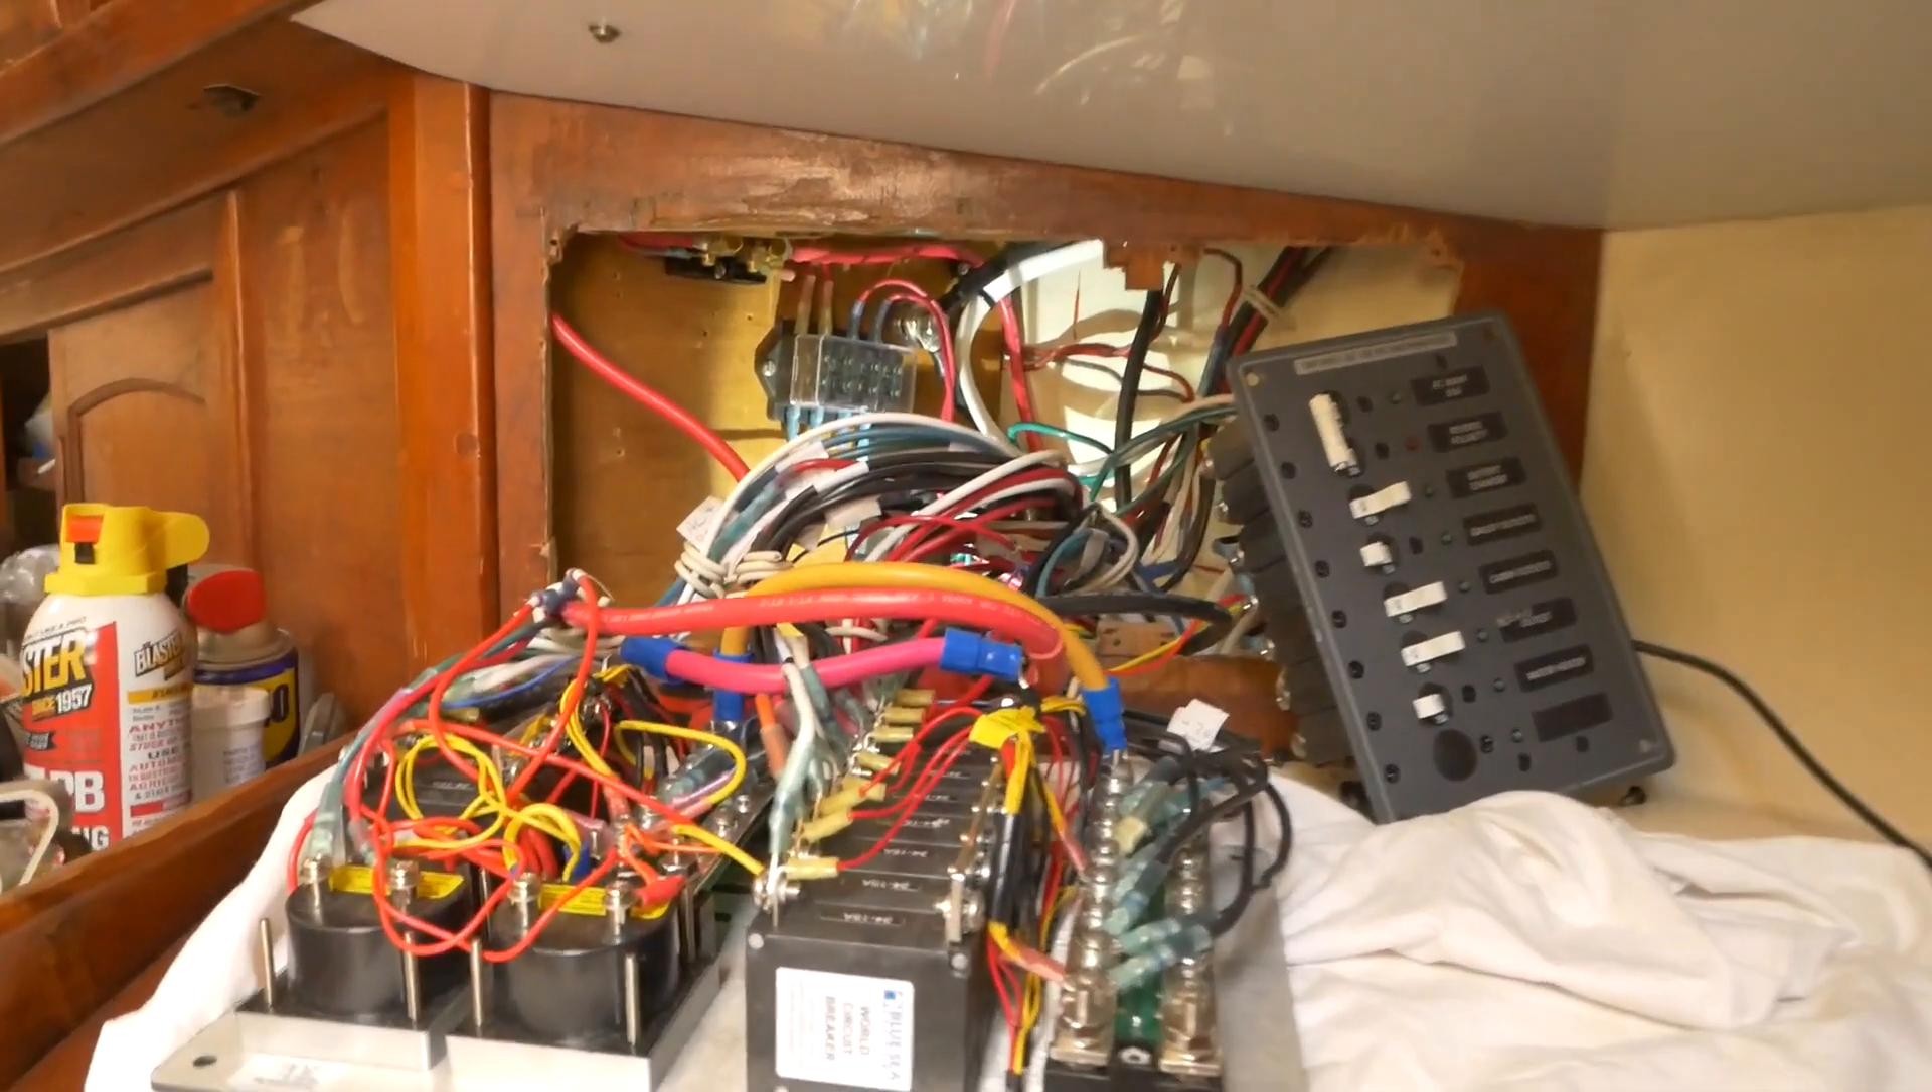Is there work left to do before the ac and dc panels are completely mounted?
Yes.